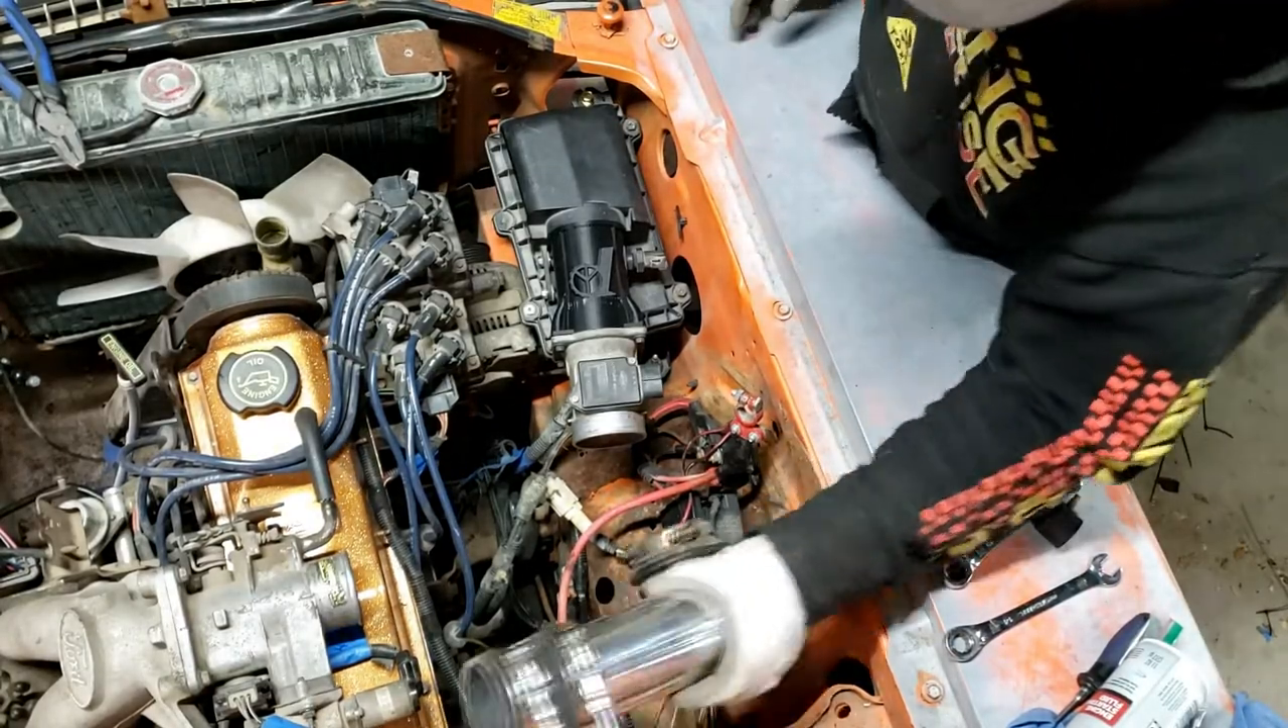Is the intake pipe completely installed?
No.